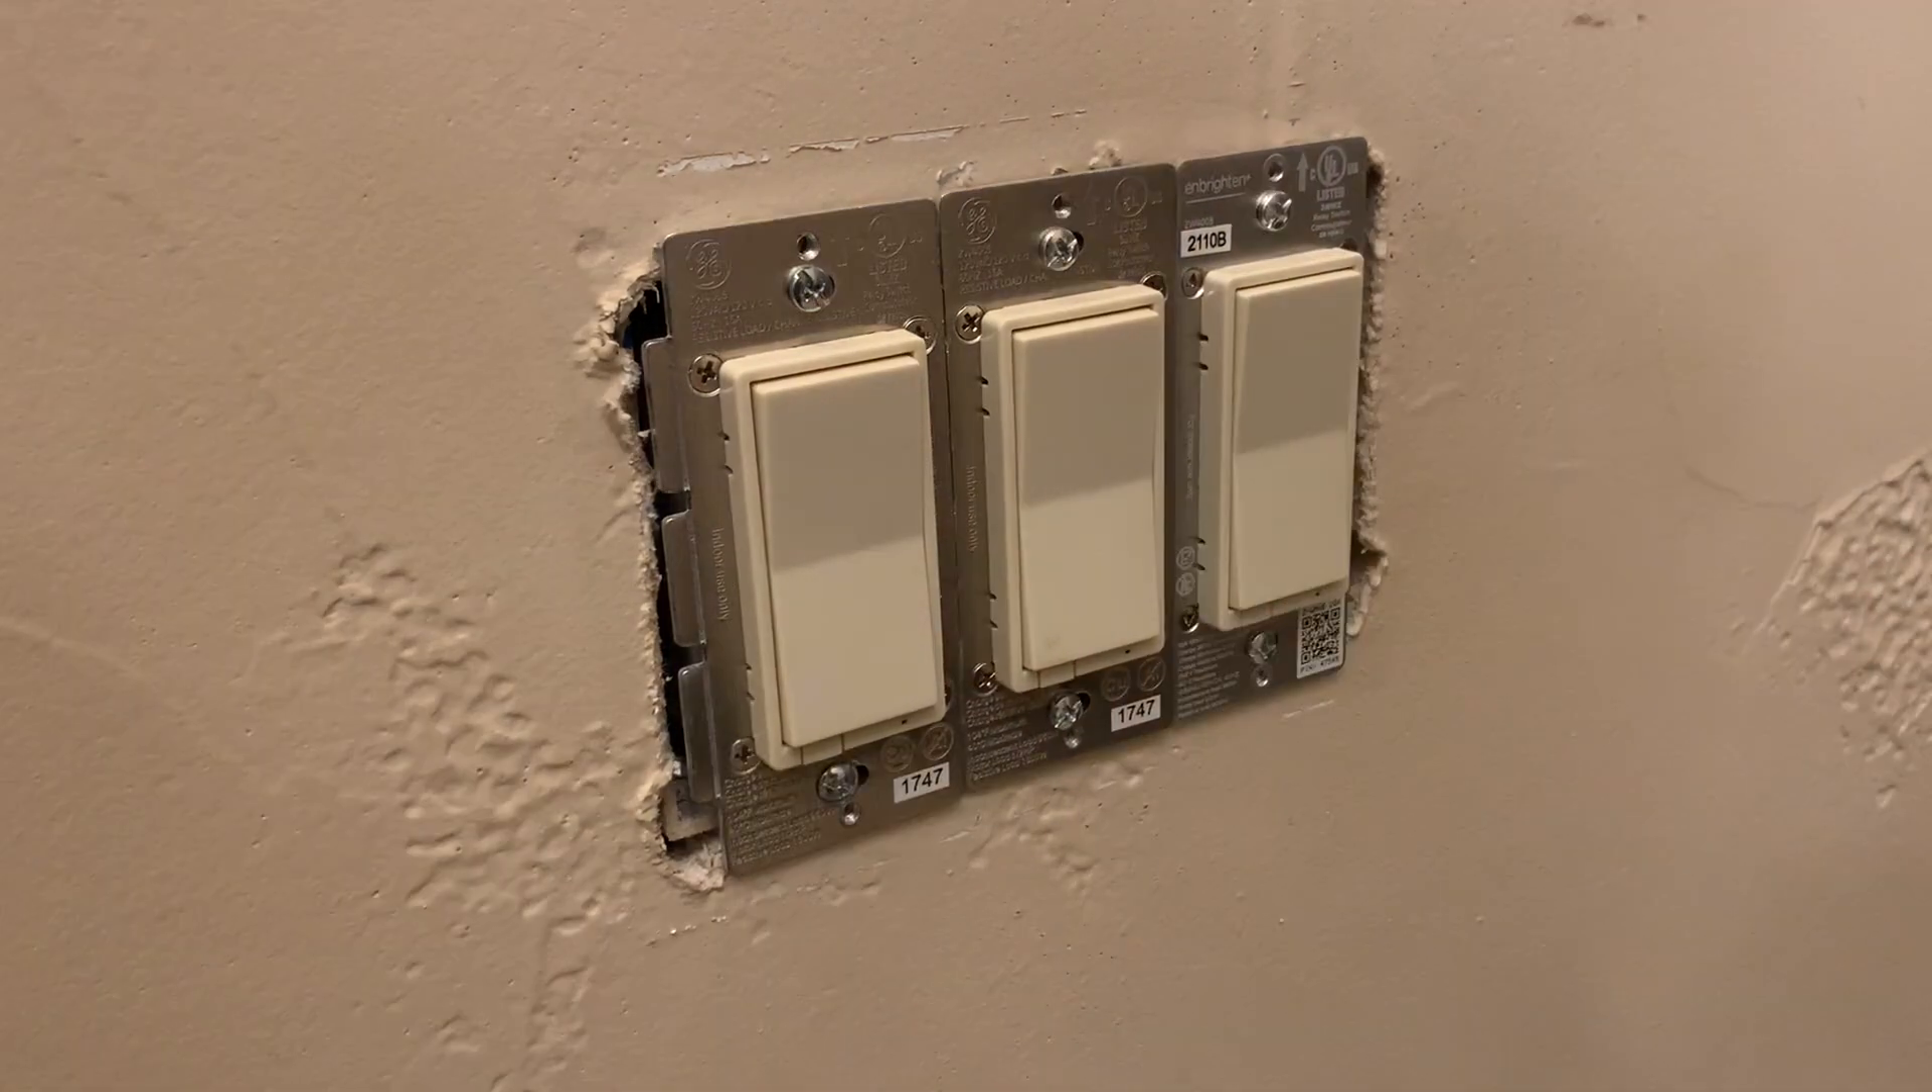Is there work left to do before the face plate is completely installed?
Yes.